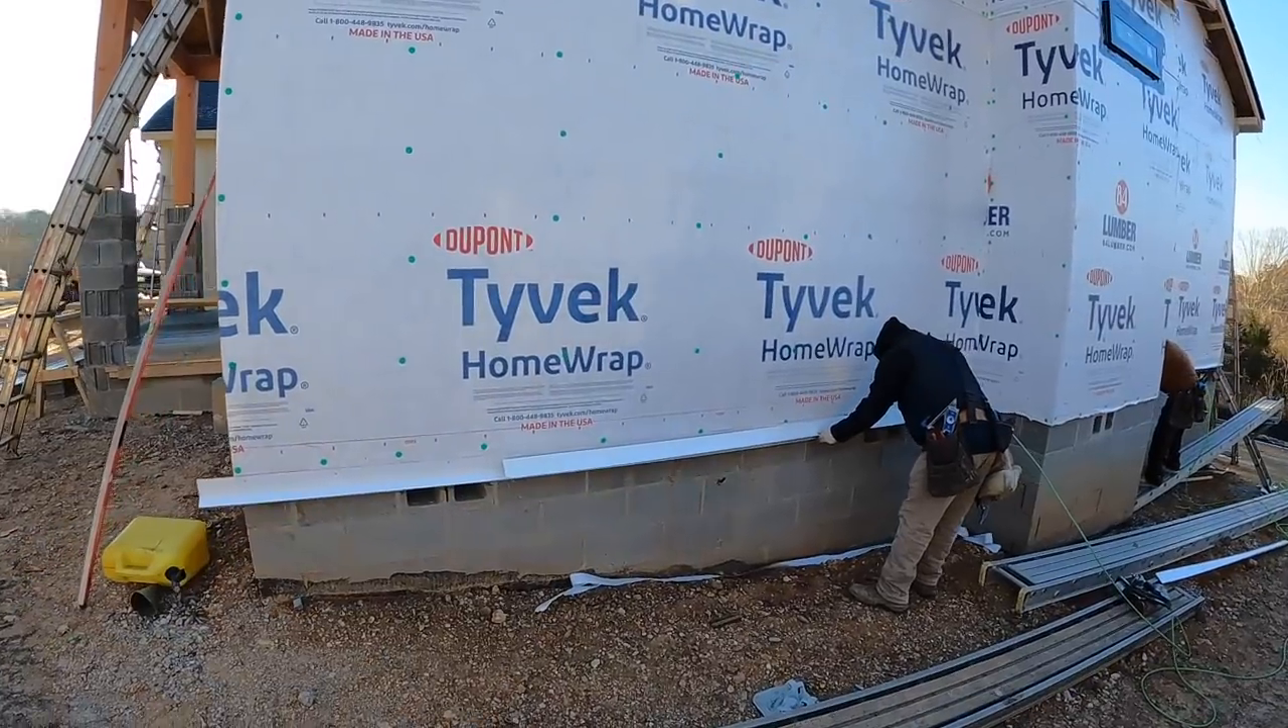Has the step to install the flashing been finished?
No.